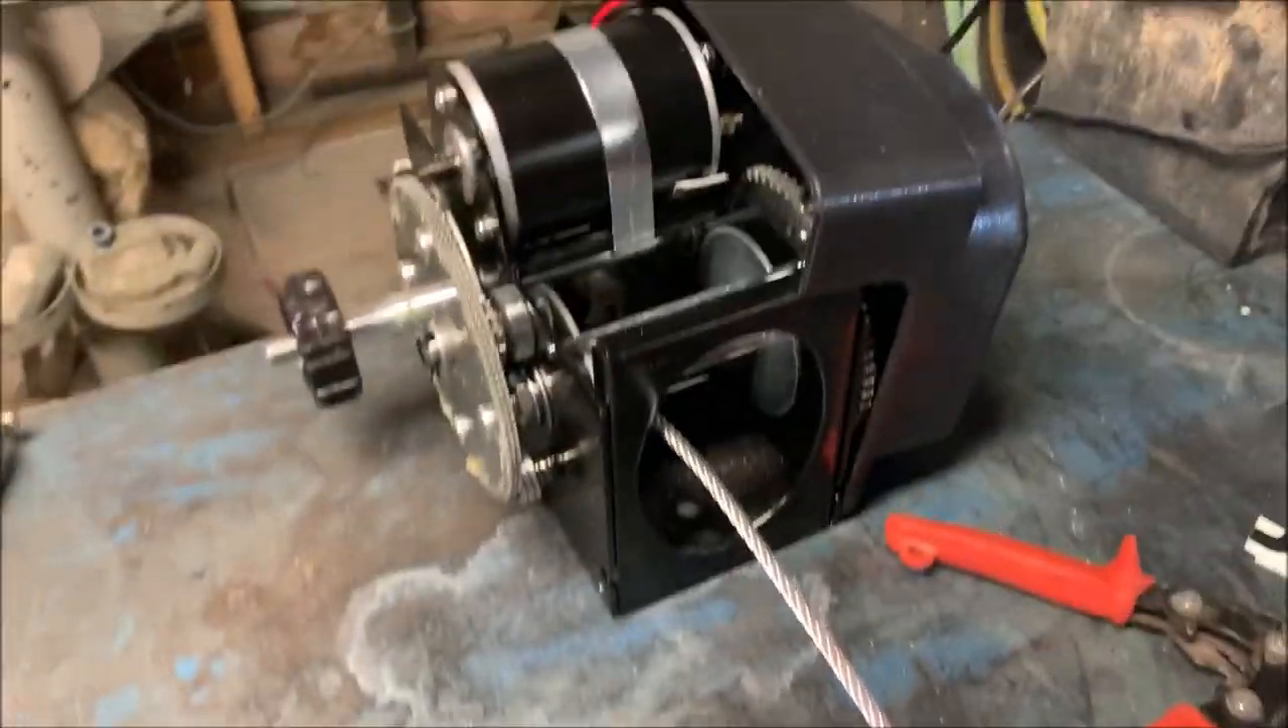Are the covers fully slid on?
No.